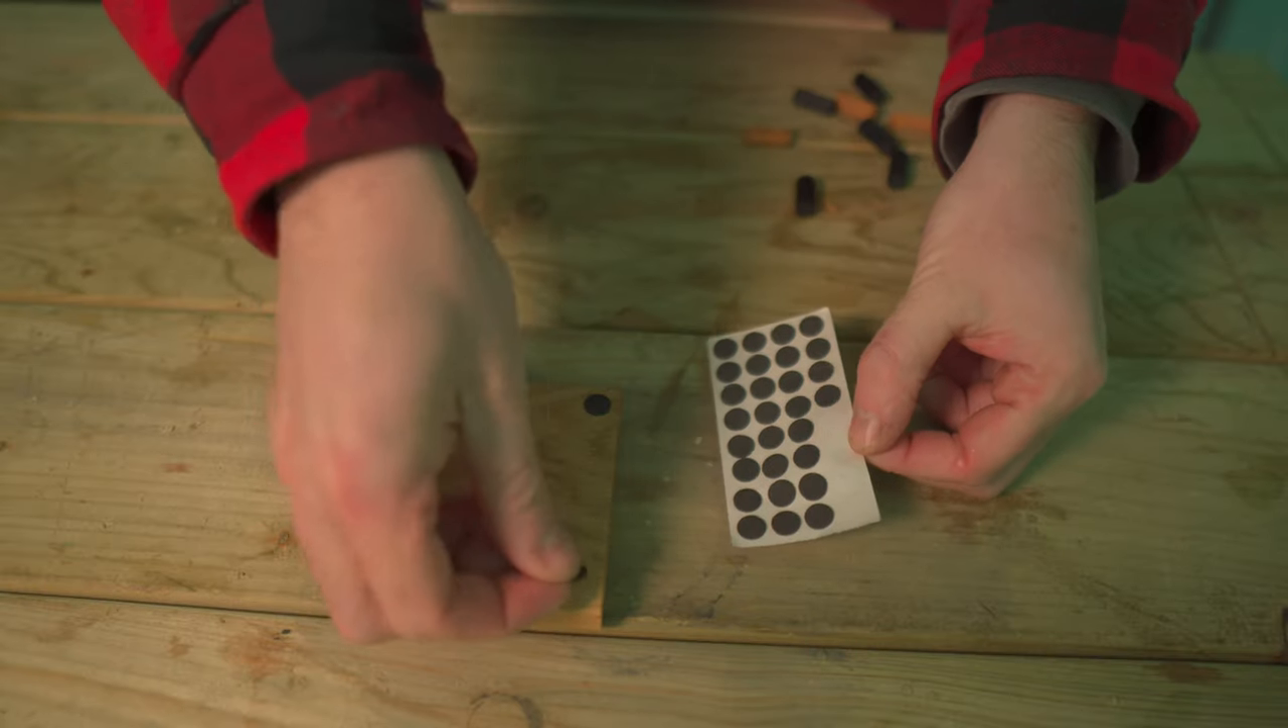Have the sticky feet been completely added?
No.